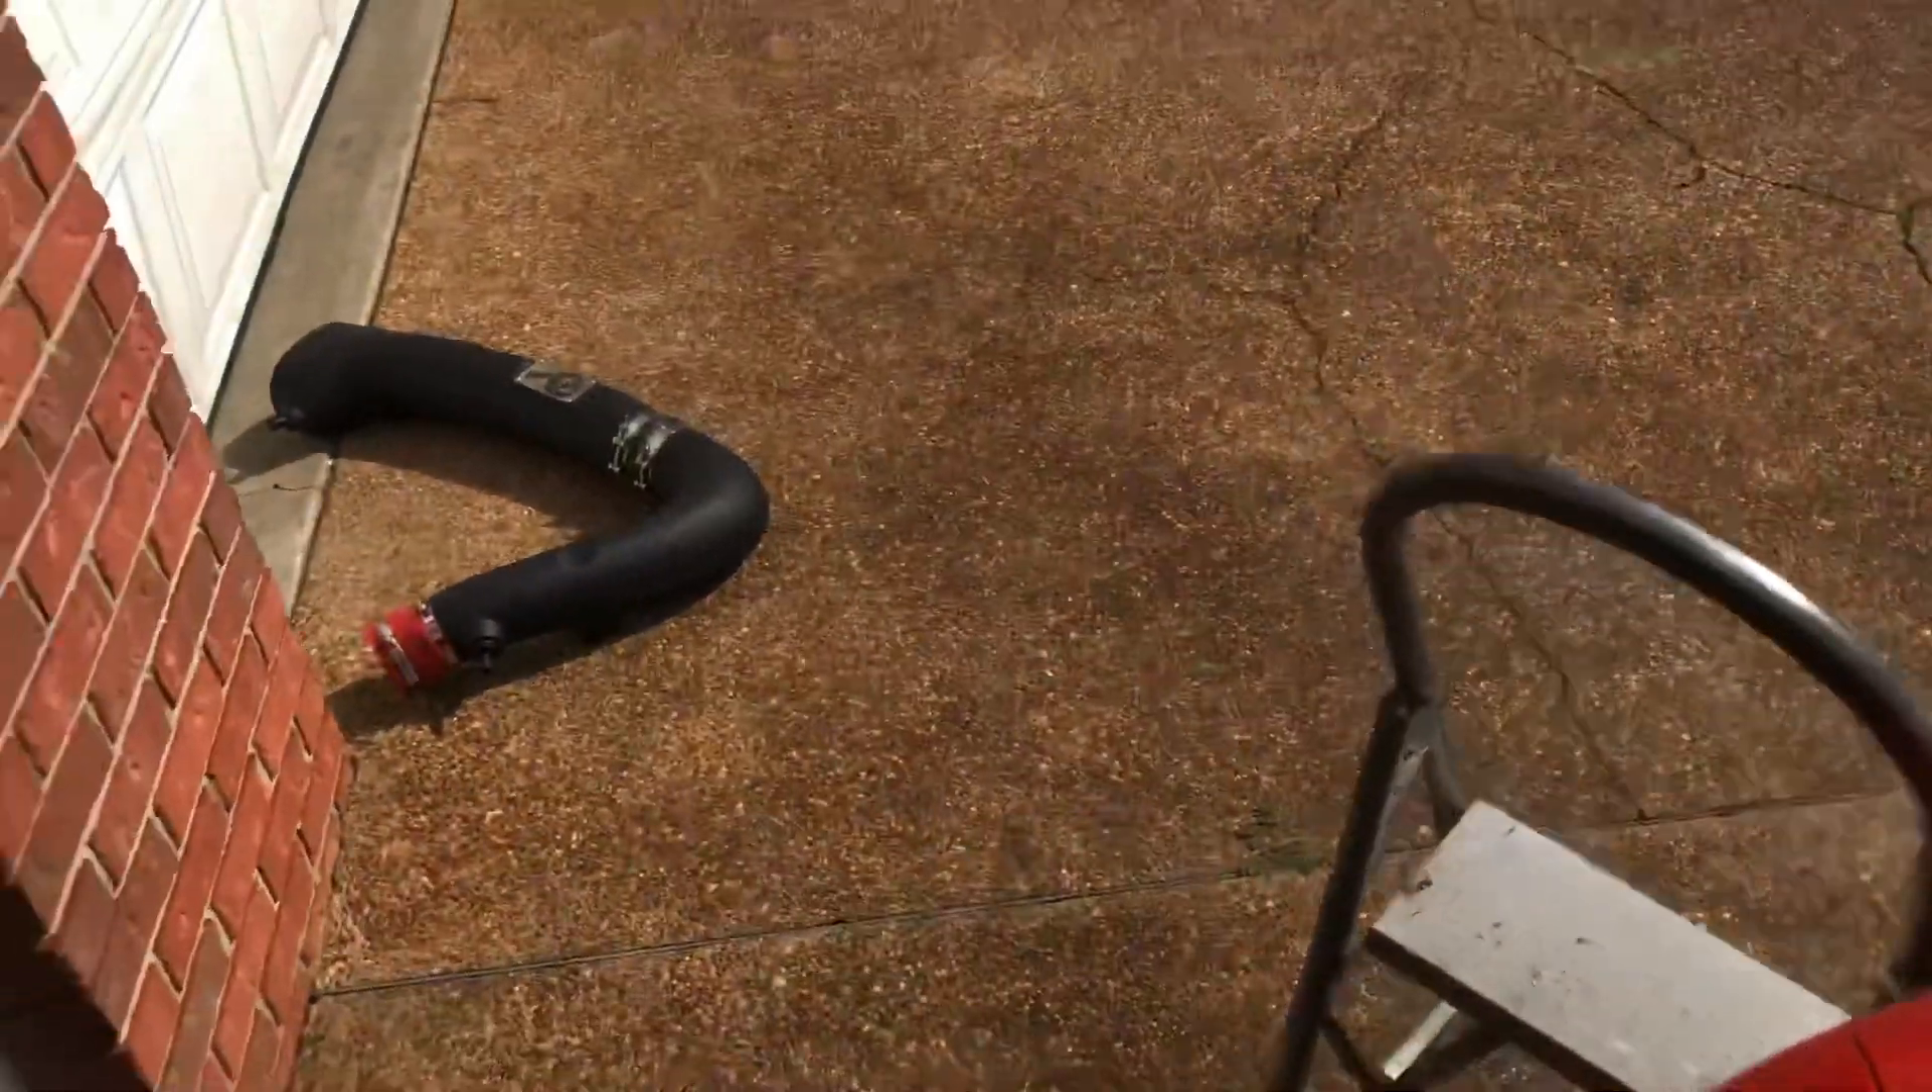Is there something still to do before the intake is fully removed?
No.